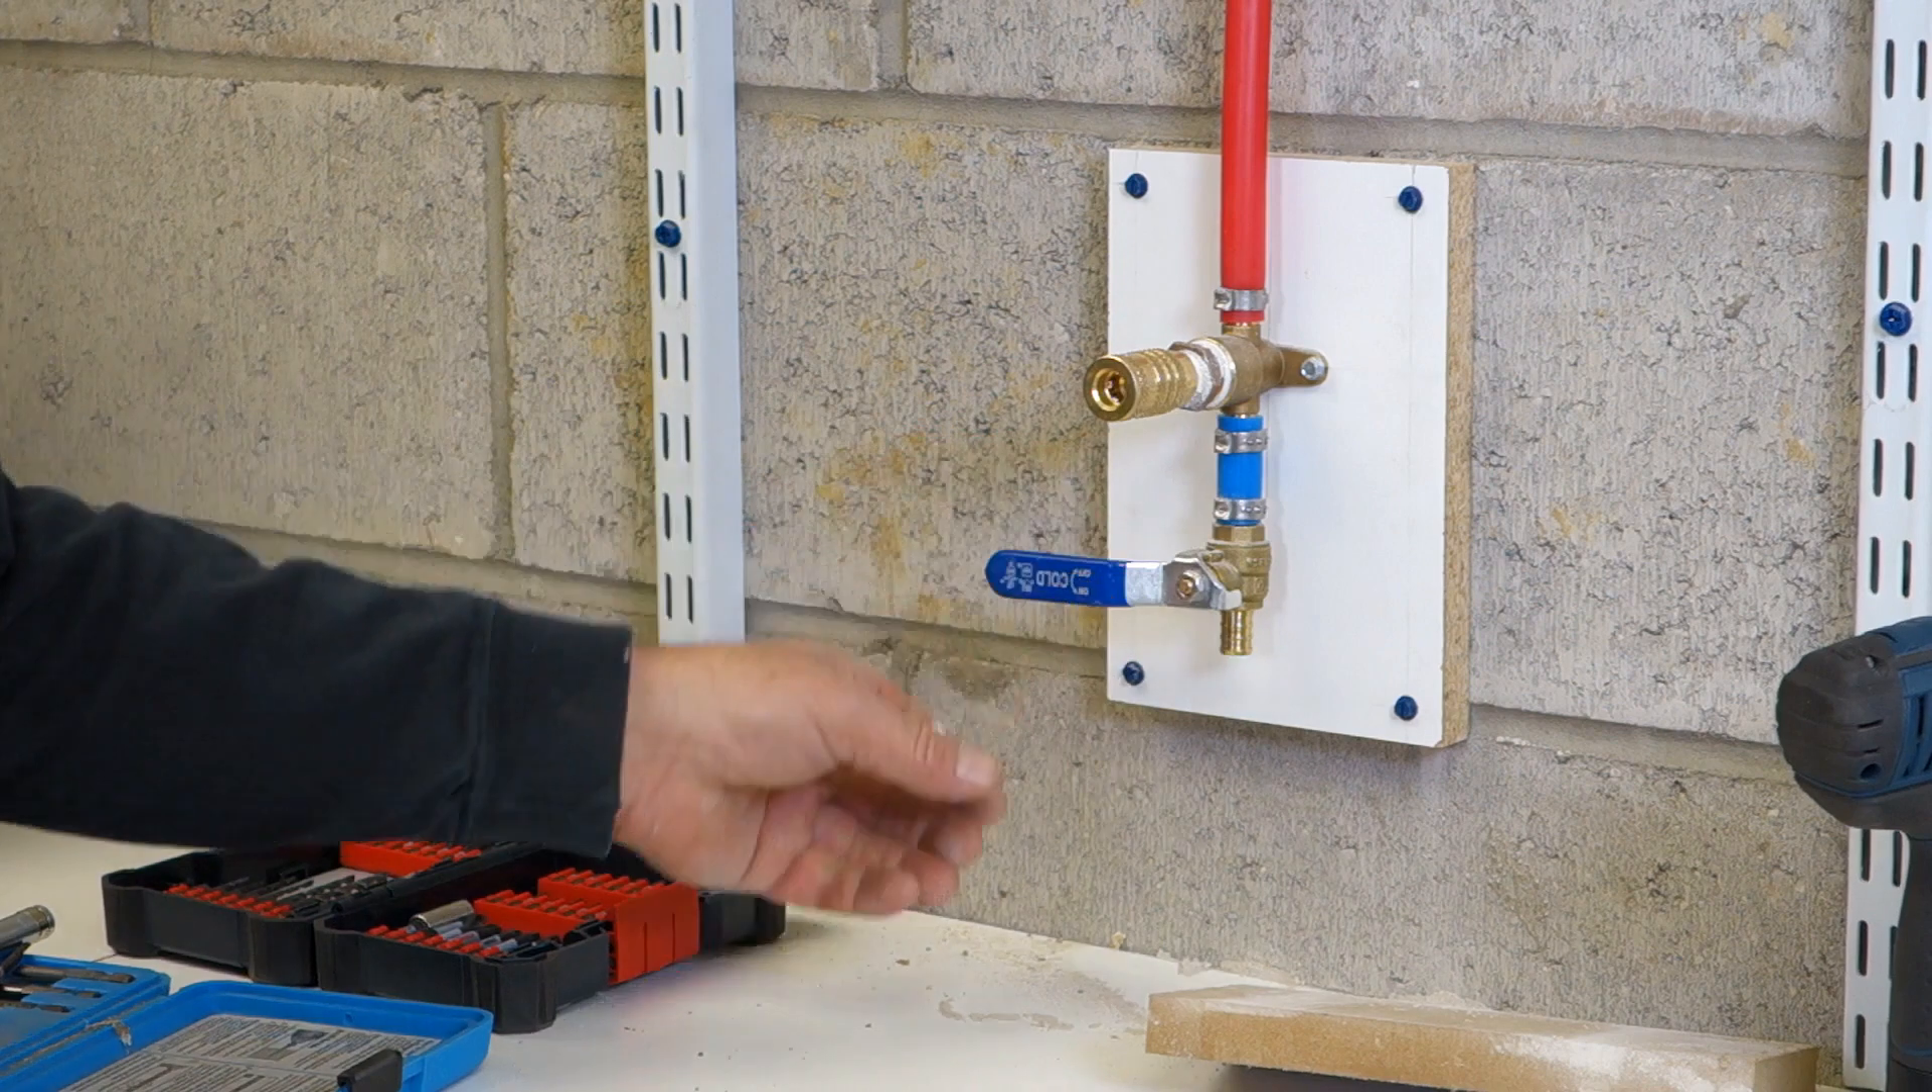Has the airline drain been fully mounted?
Yes.